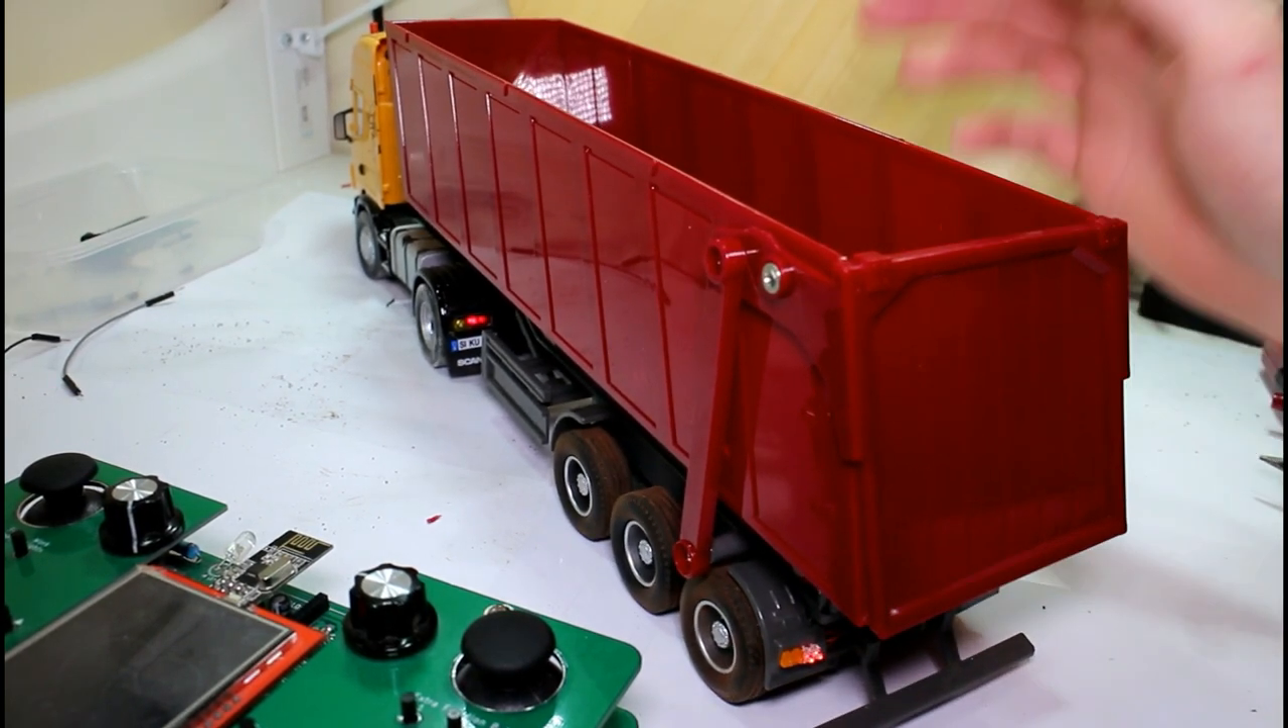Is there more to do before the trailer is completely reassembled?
No.